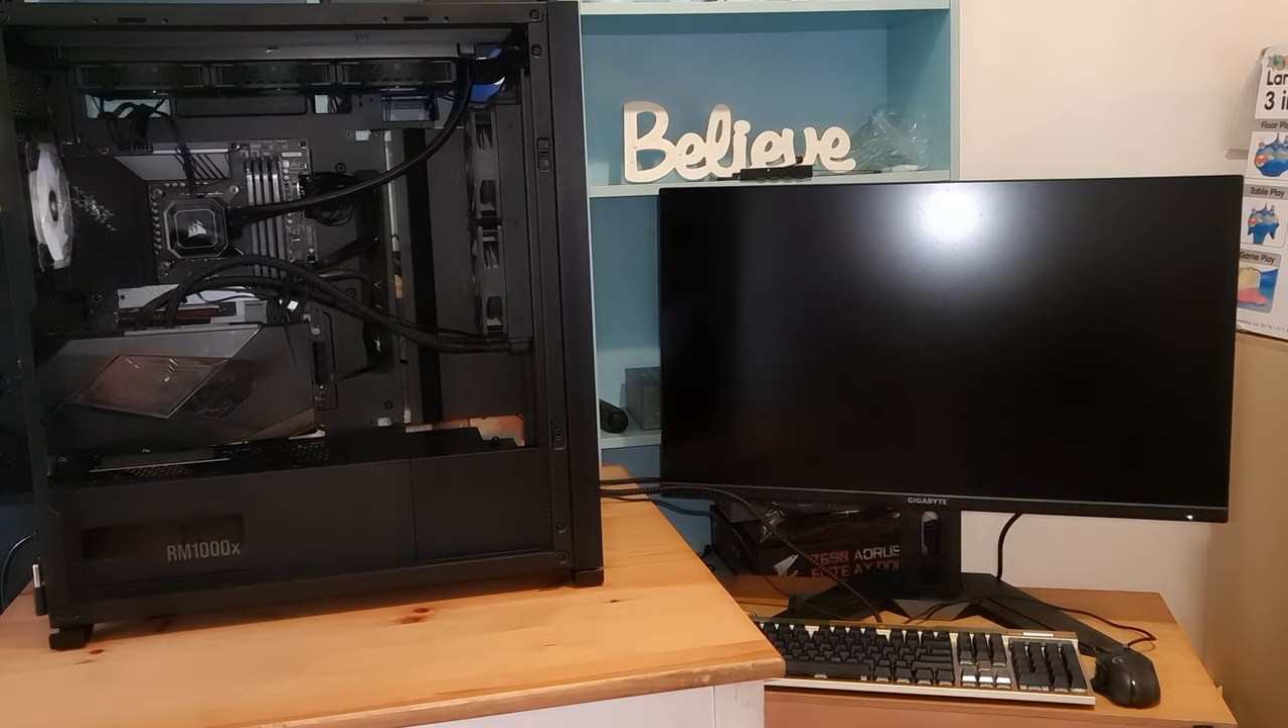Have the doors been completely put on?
No.